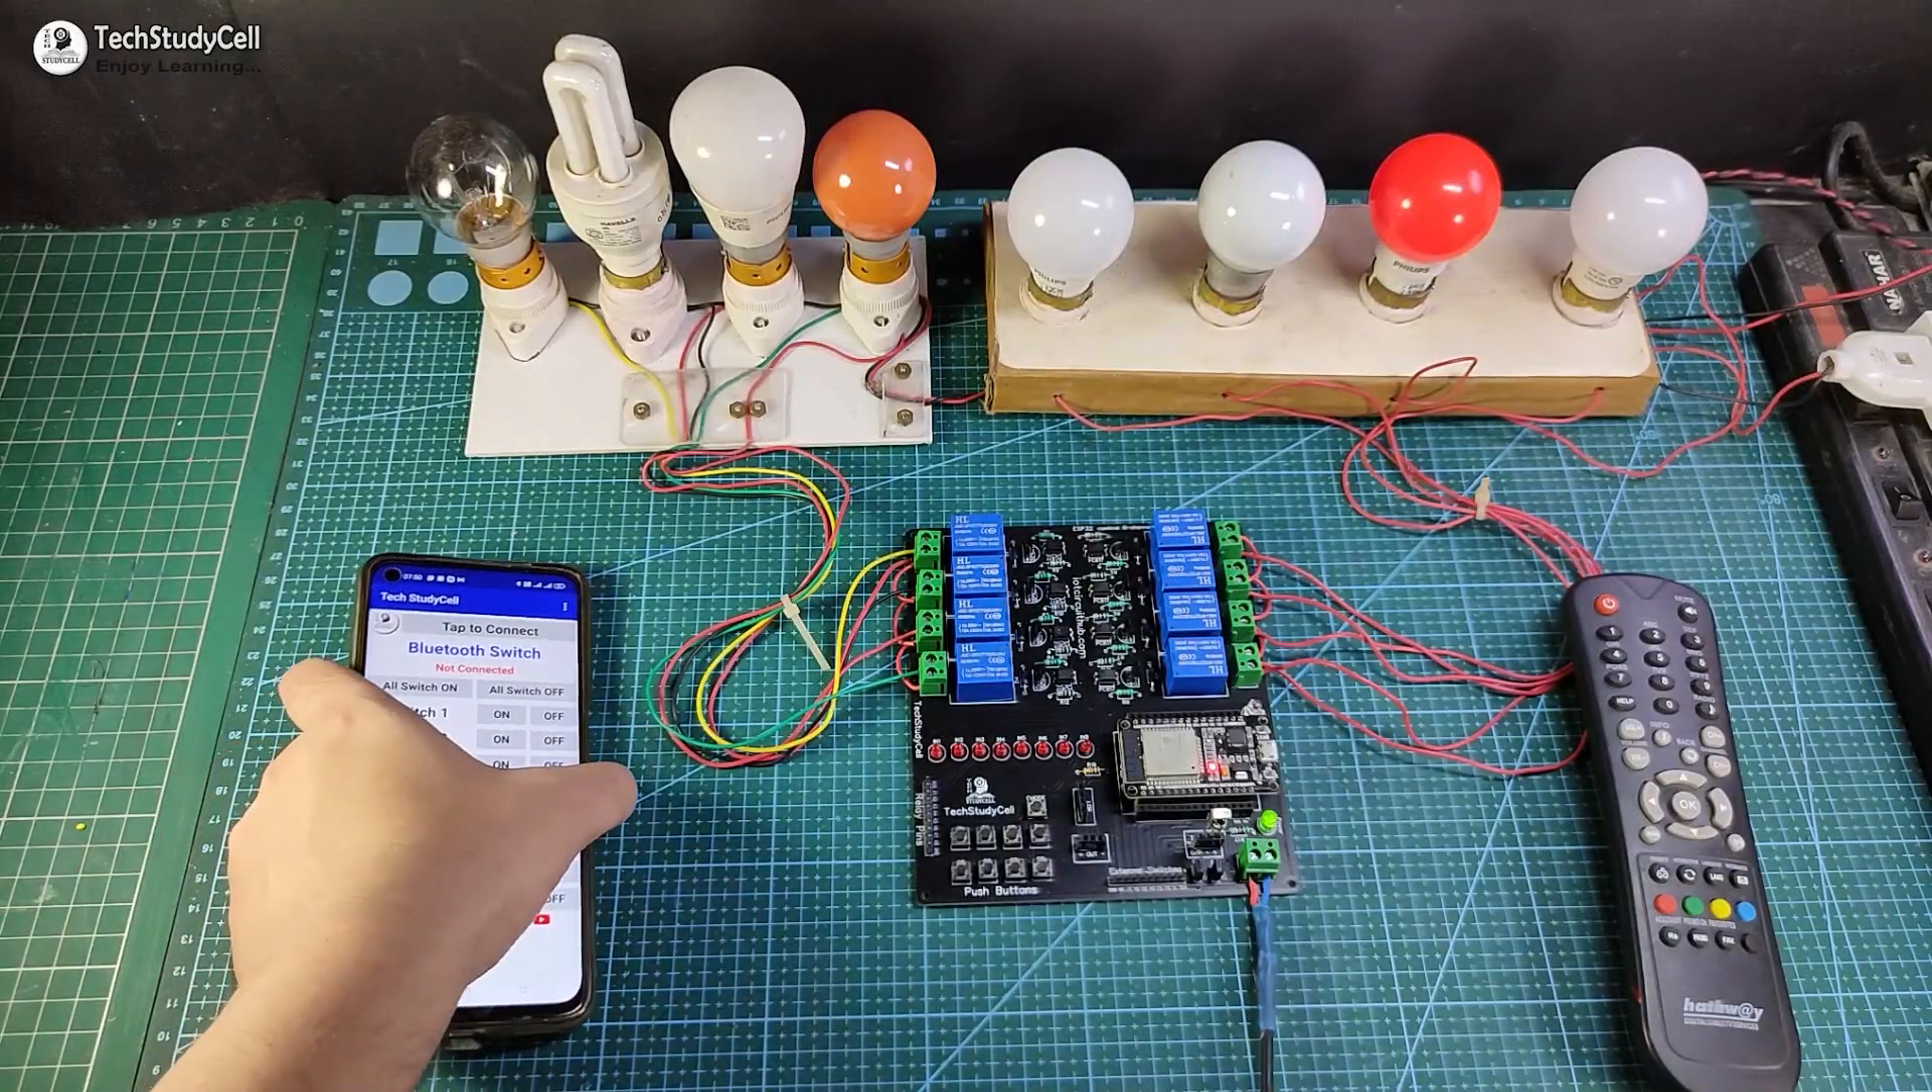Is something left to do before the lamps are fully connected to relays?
No.